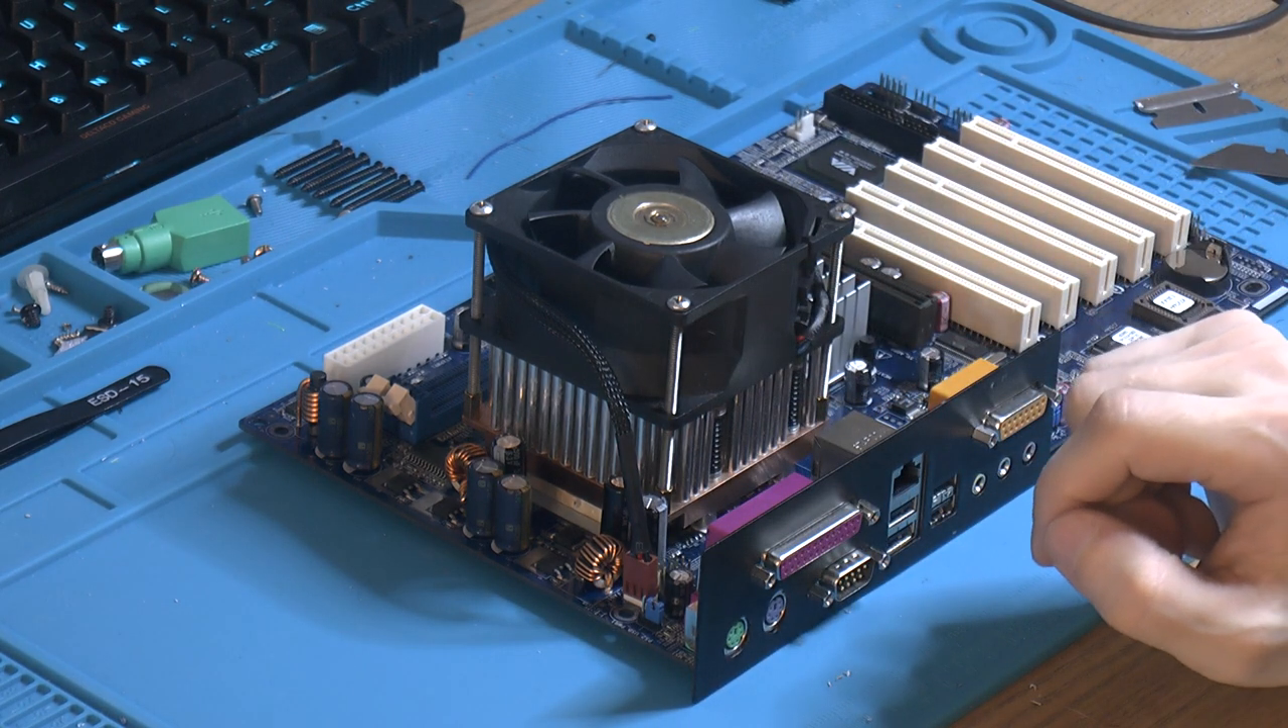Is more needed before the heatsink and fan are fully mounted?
No.